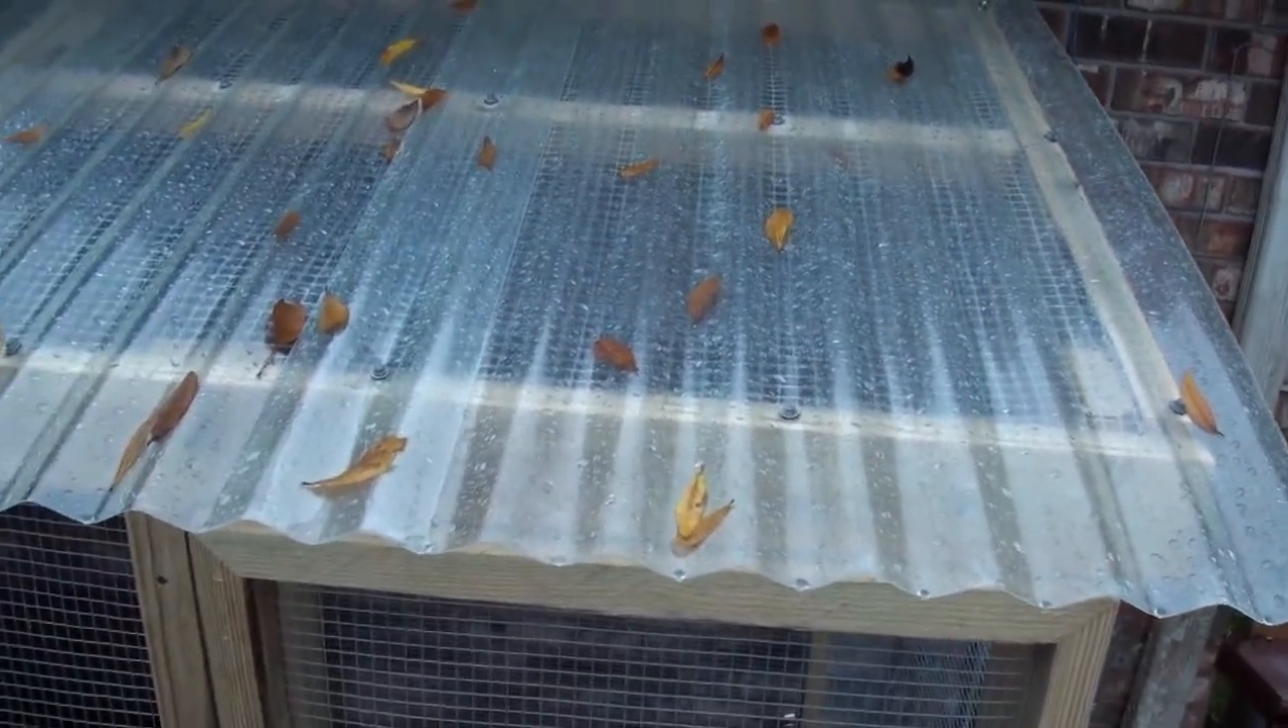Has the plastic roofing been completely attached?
Yes.